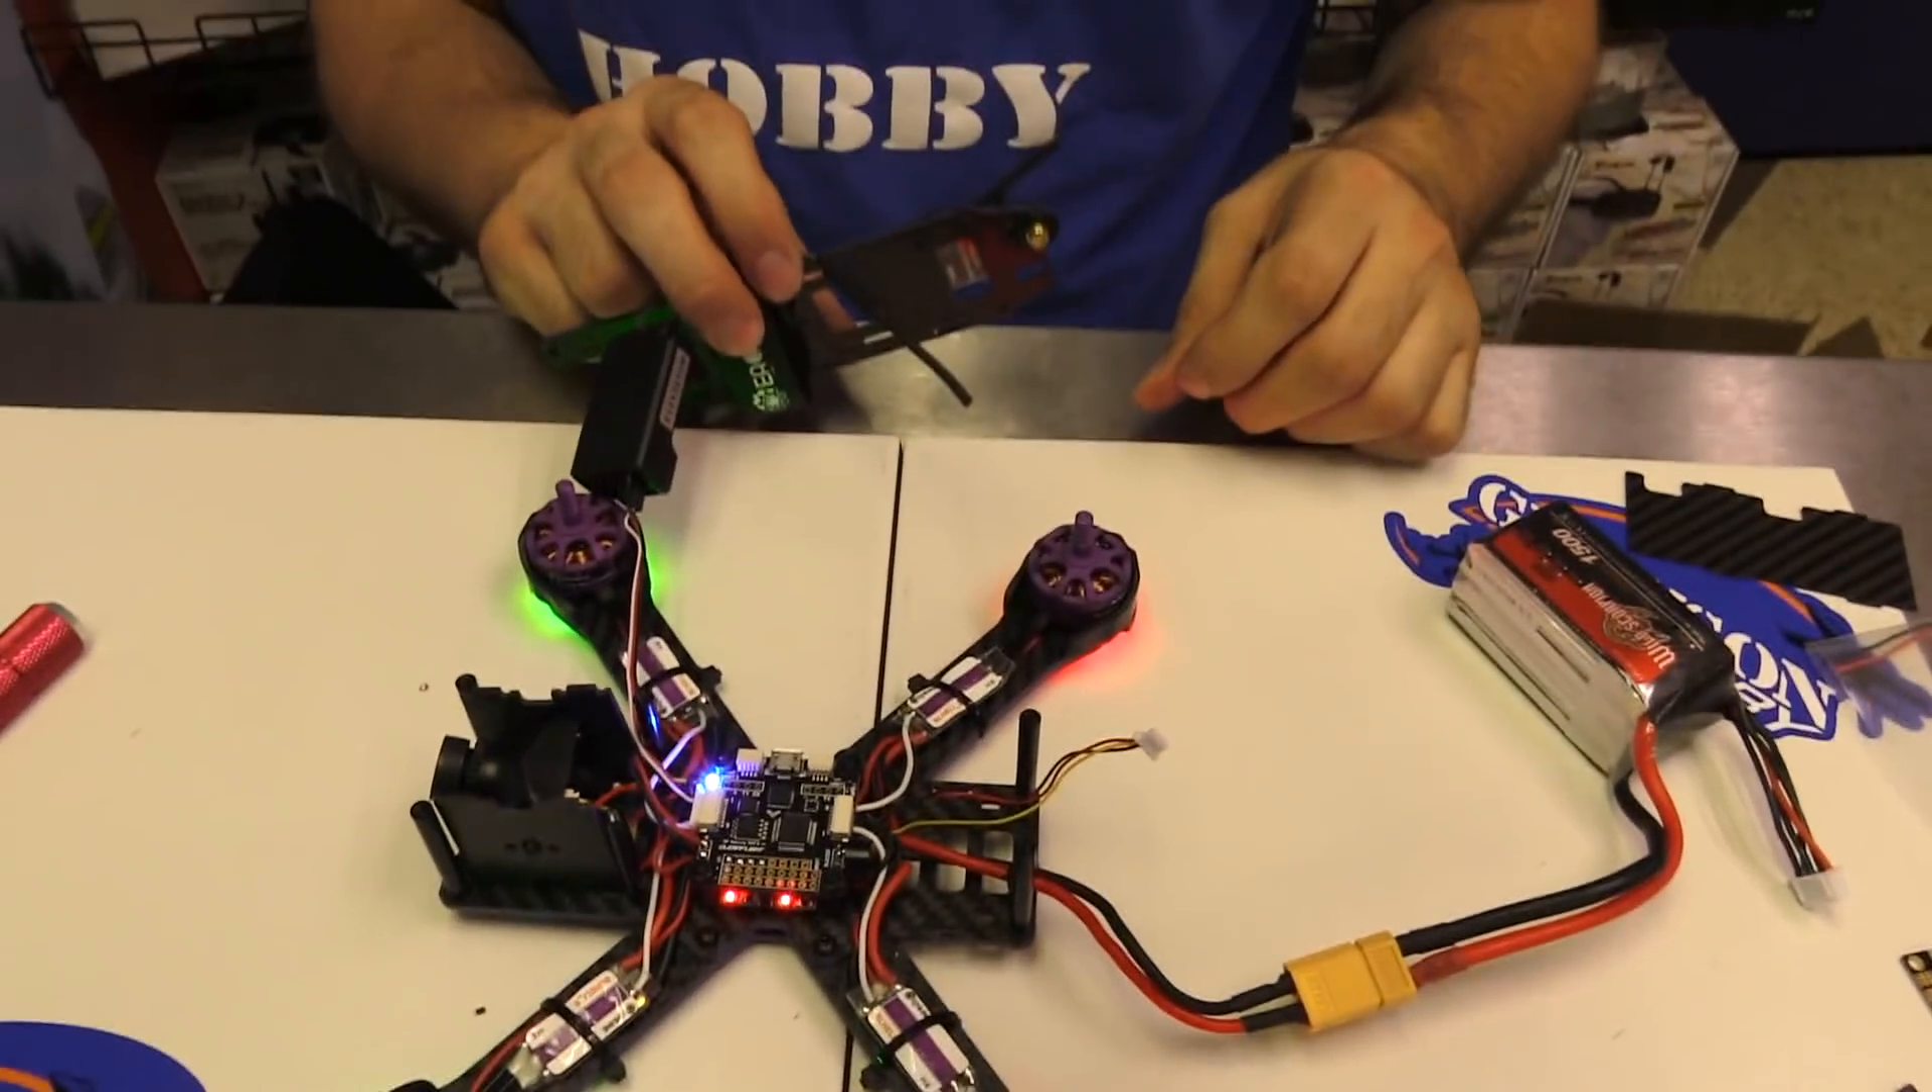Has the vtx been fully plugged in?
No.